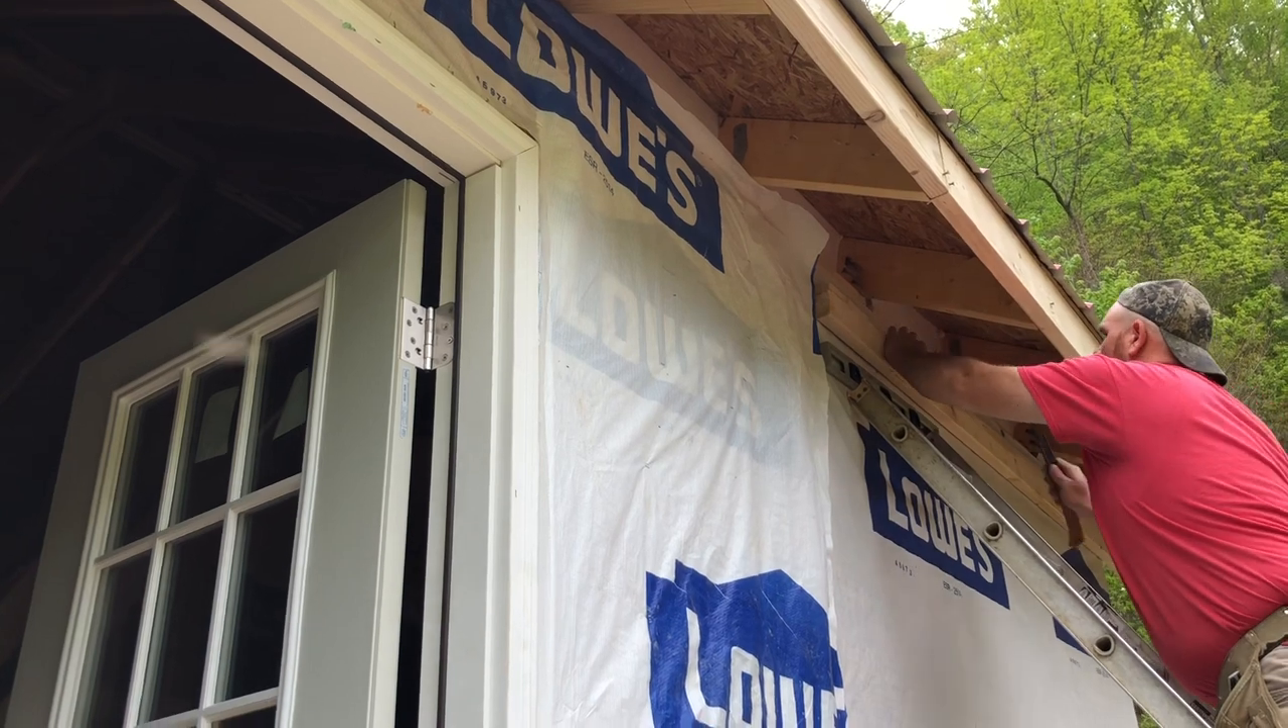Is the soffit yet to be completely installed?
Yes.